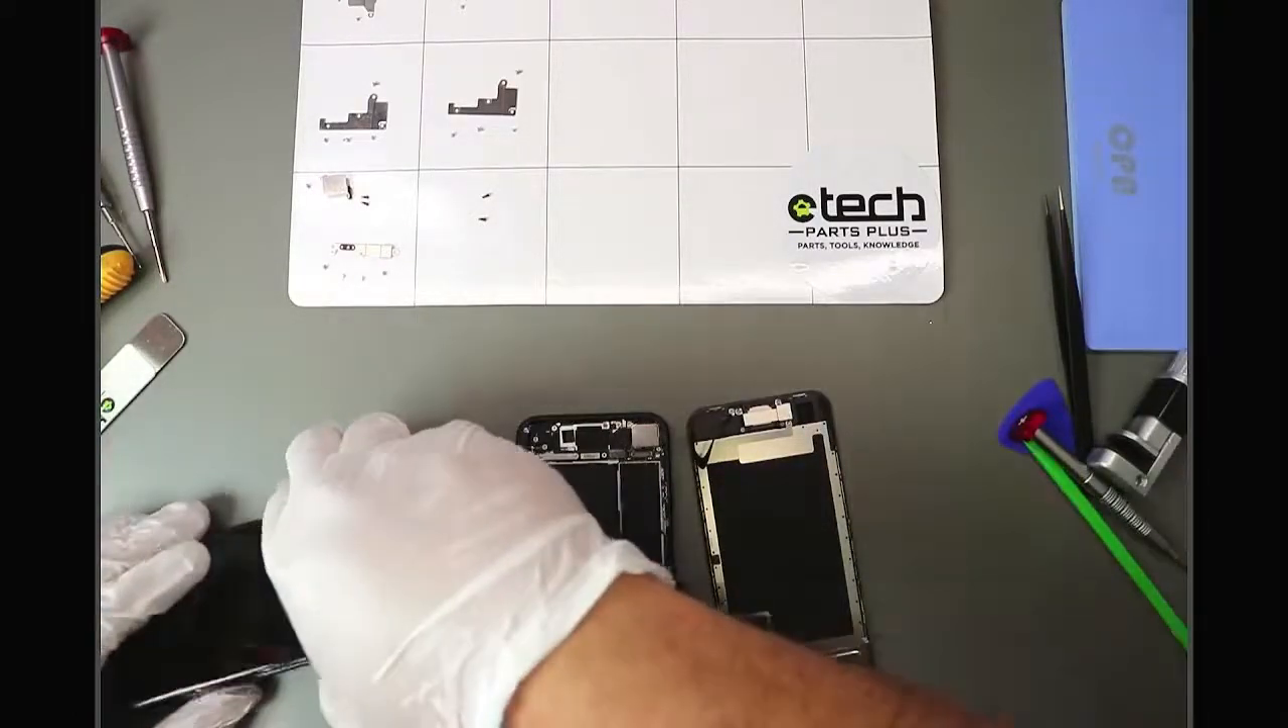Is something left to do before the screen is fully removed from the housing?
No.